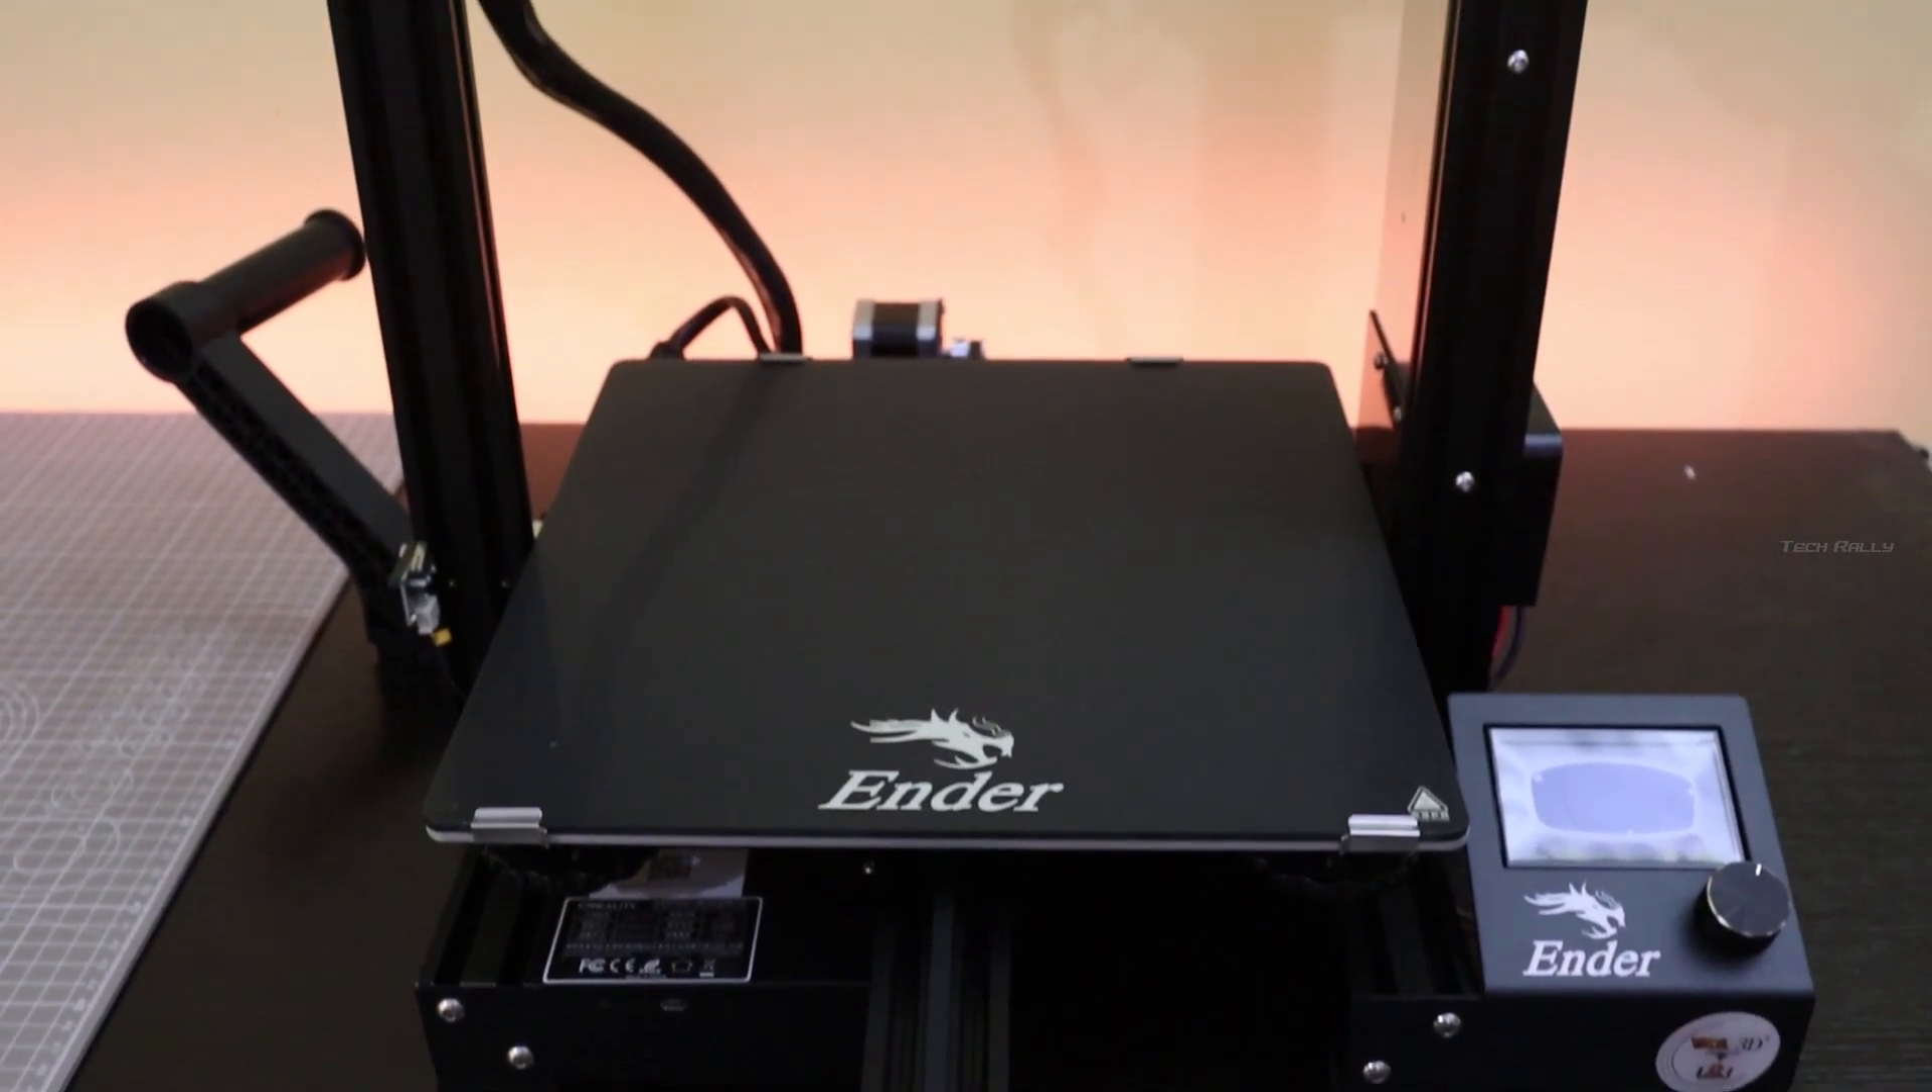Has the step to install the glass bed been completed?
Yes.